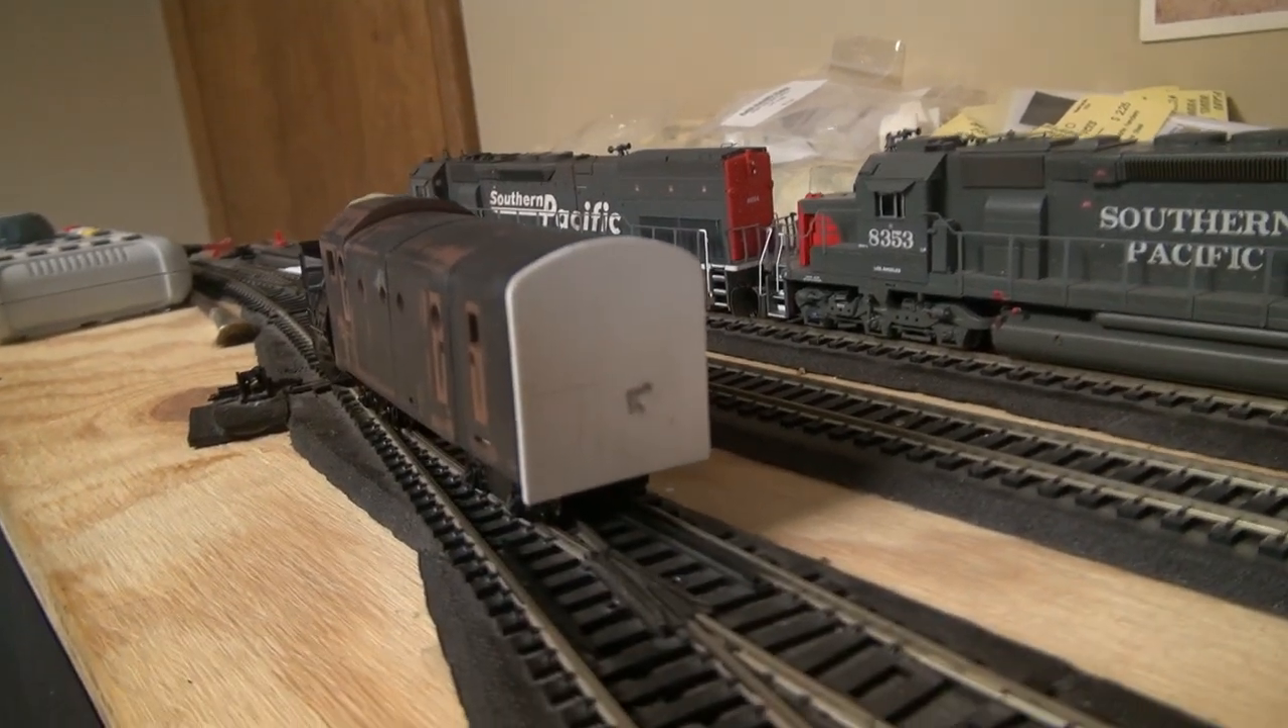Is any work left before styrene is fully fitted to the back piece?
No.